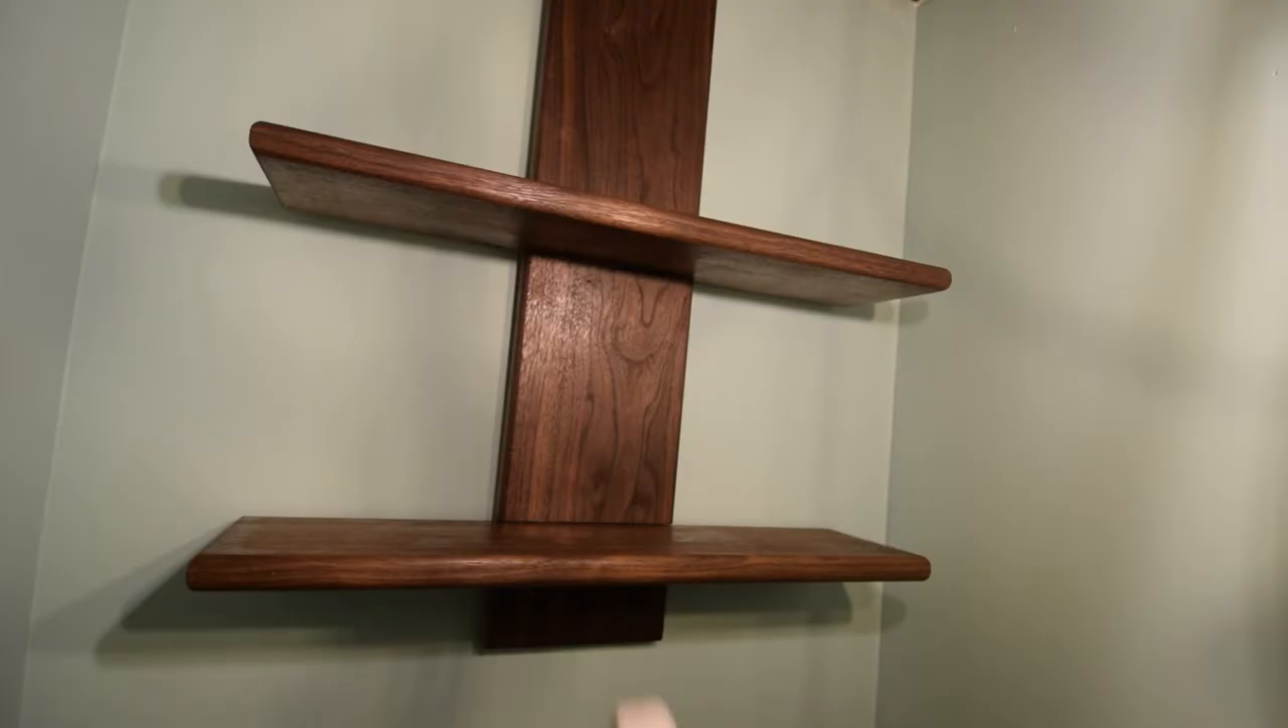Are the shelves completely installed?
Yes.